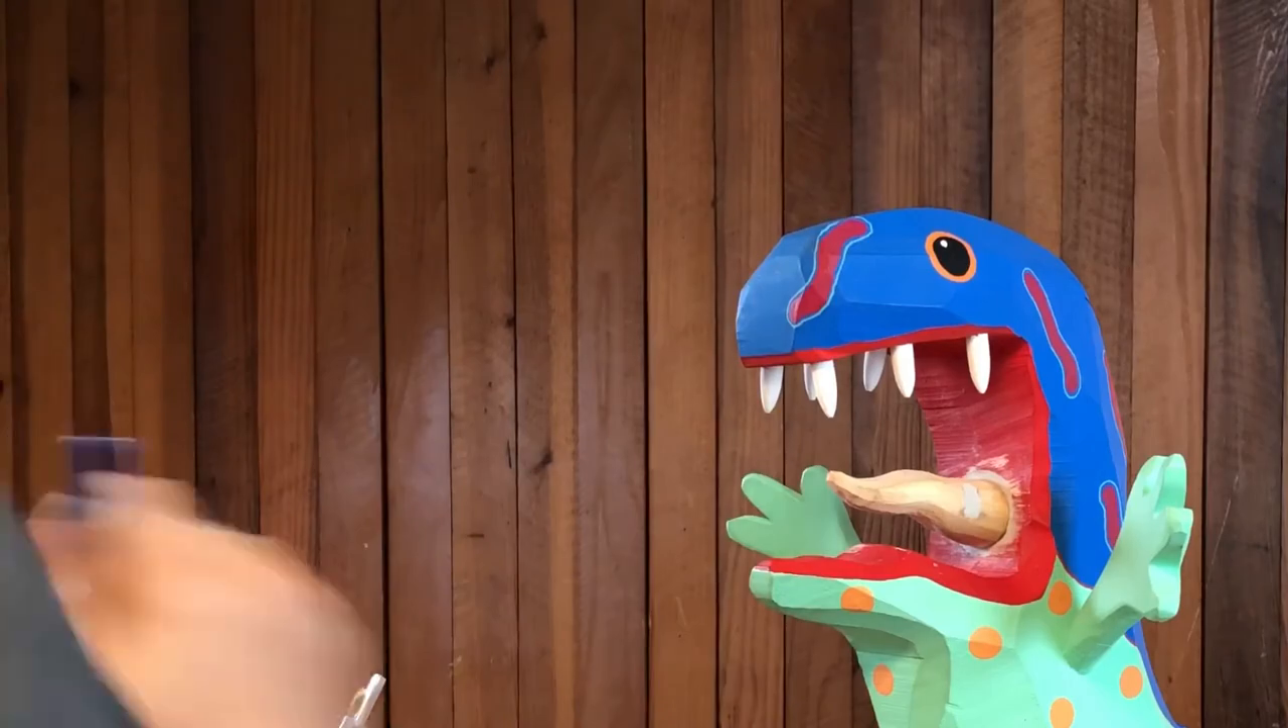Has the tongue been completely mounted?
Yes.